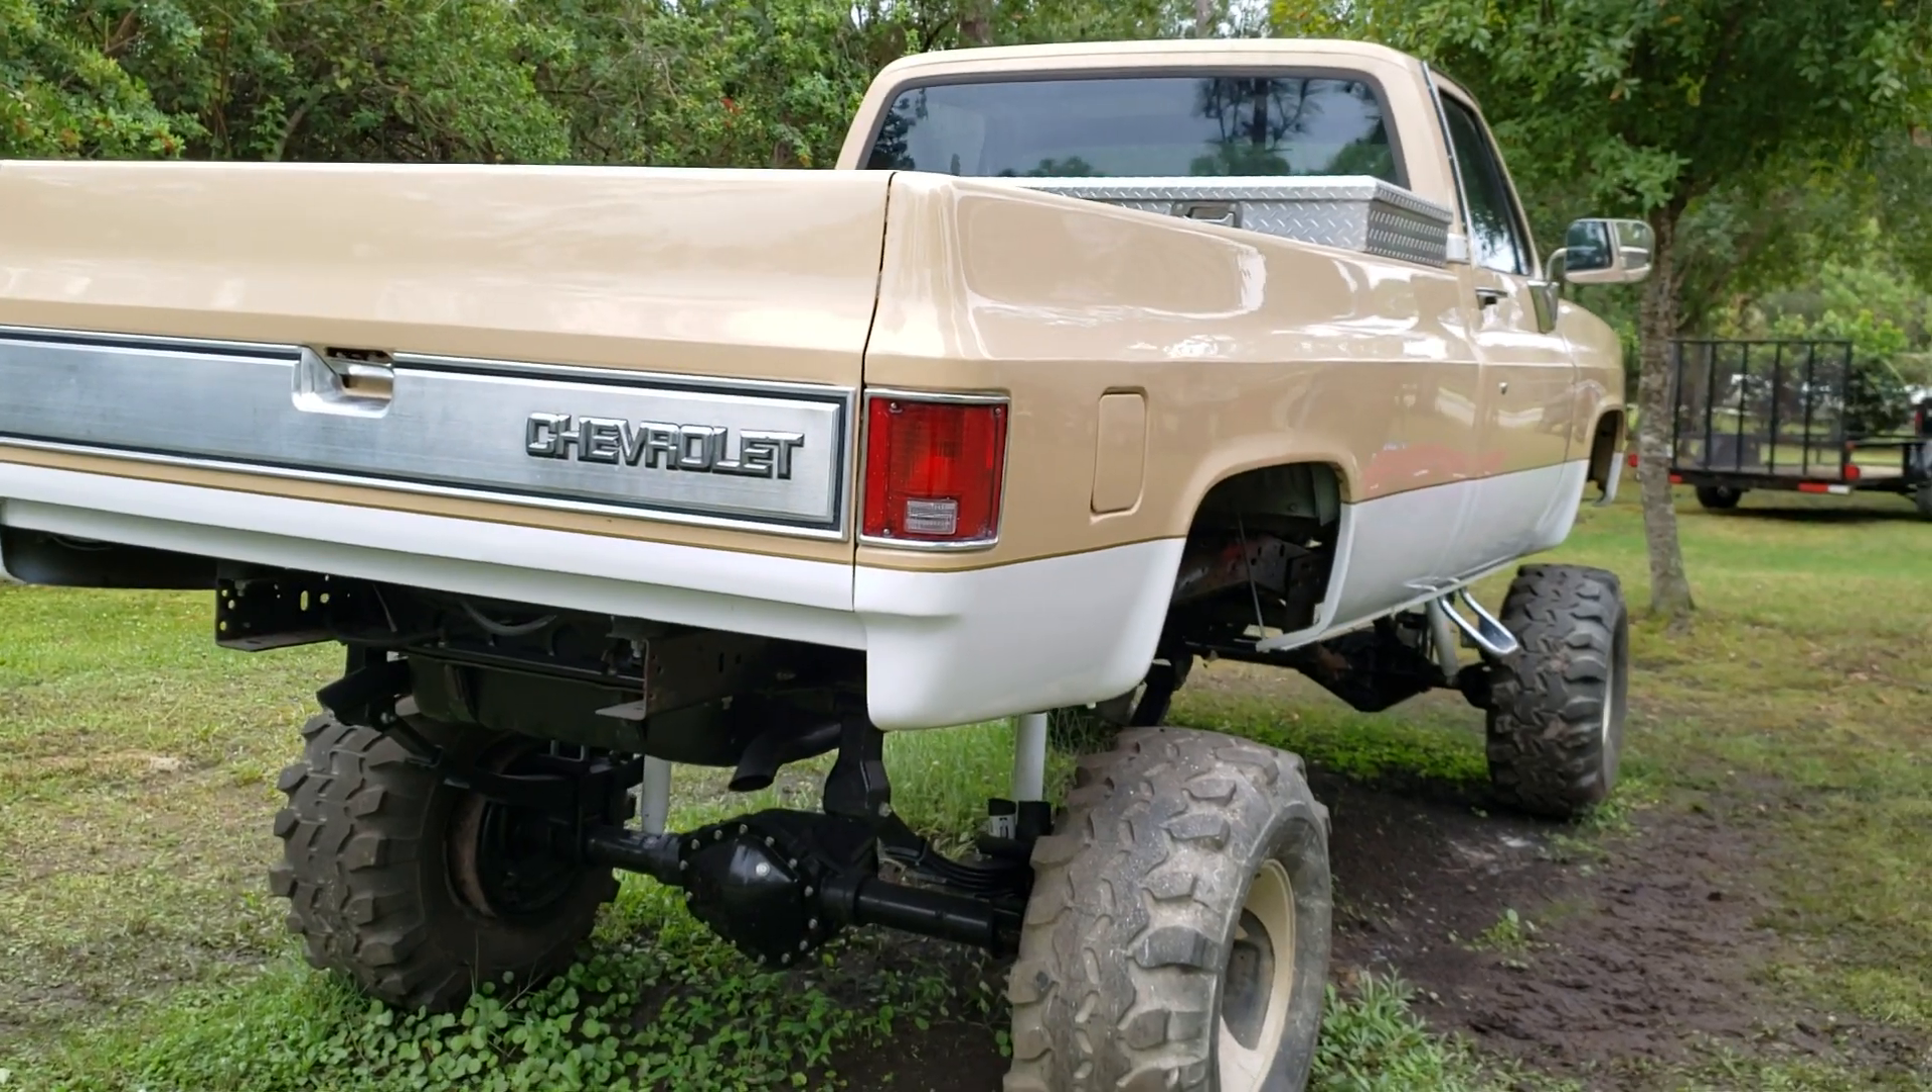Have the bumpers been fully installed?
No.